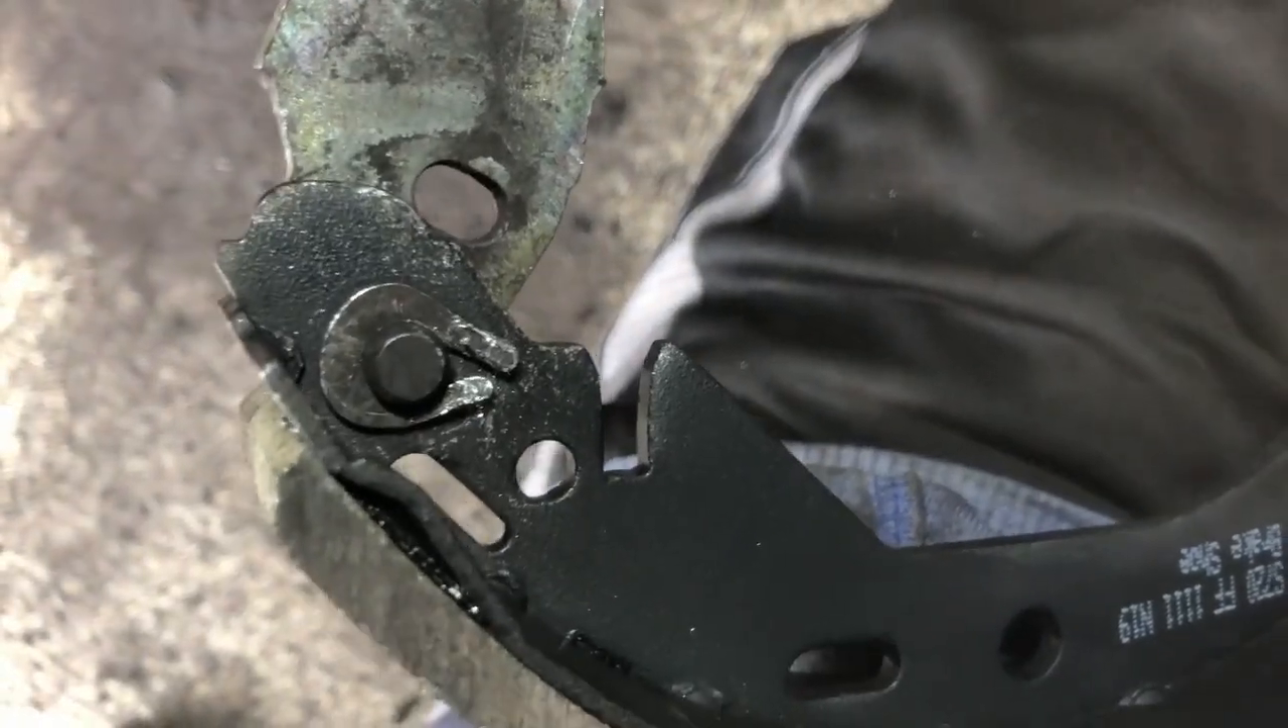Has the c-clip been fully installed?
Yes.